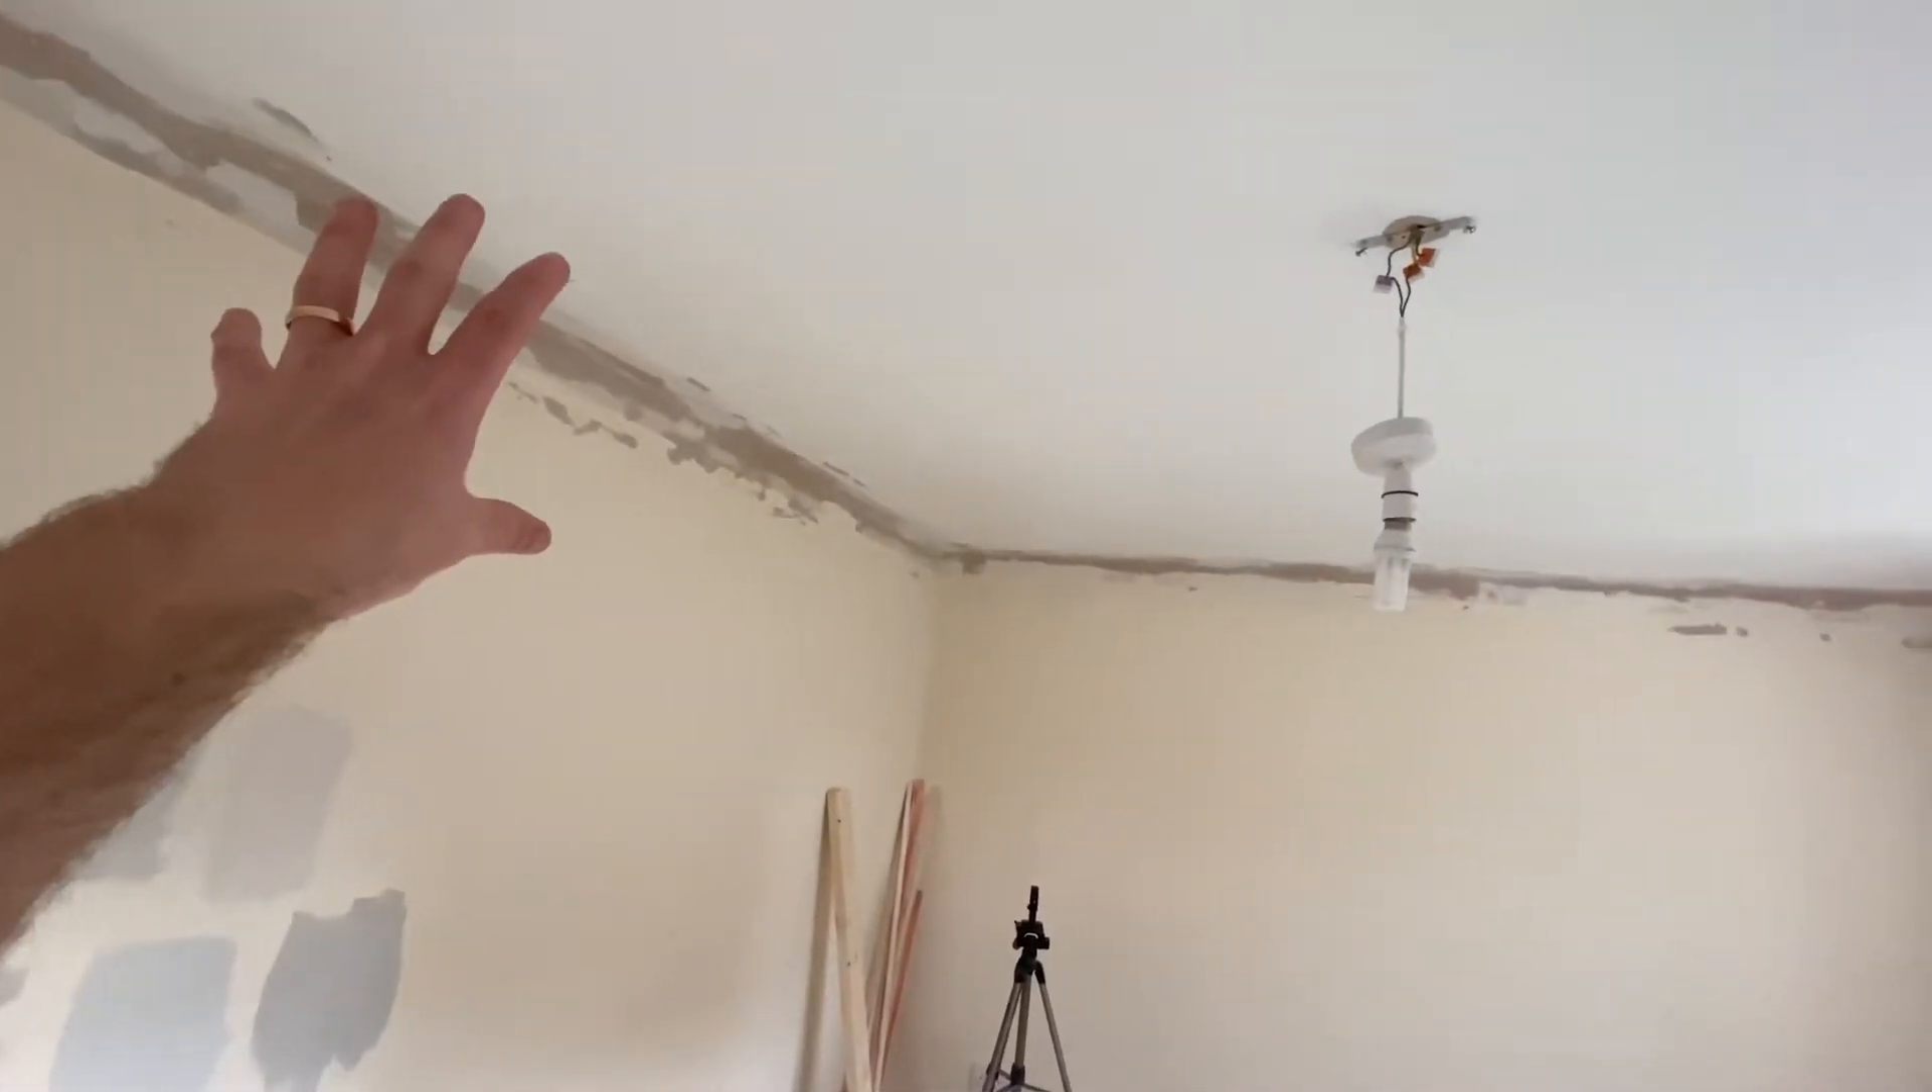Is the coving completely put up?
No.